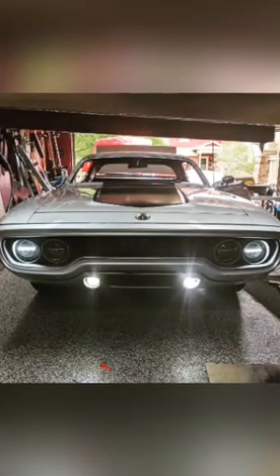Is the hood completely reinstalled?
Yes.